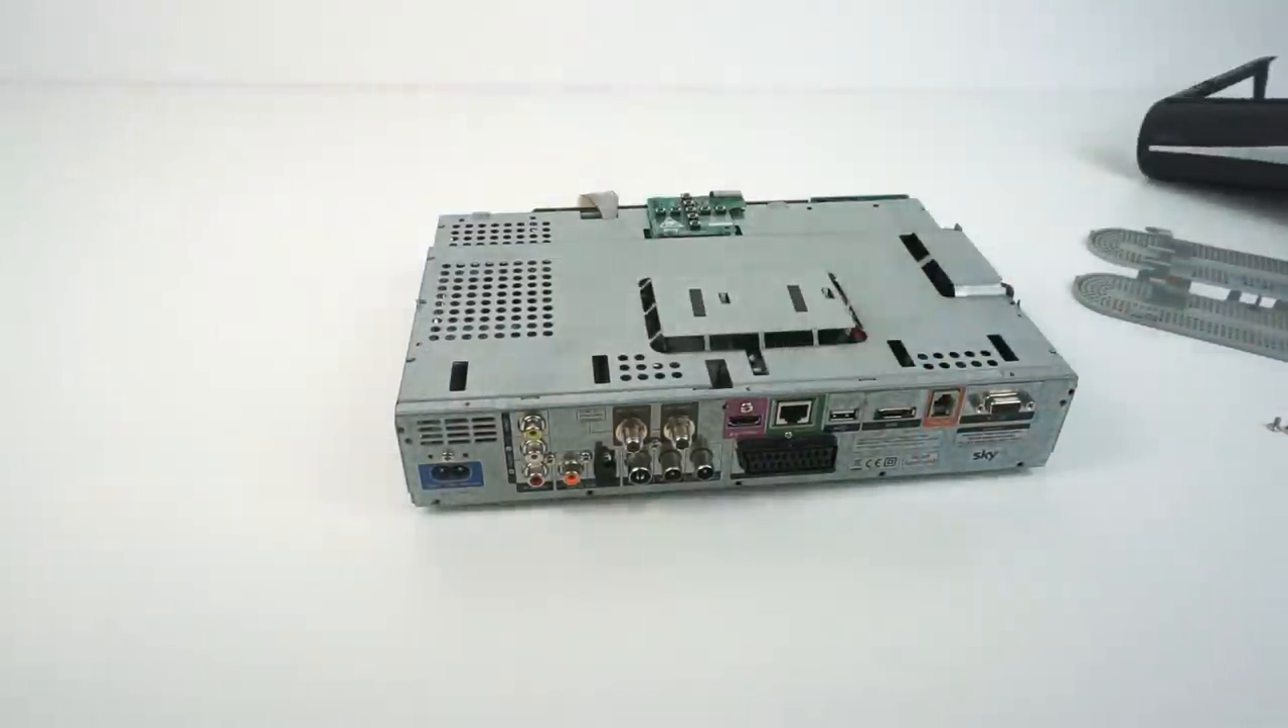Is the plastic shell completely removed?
Yes.